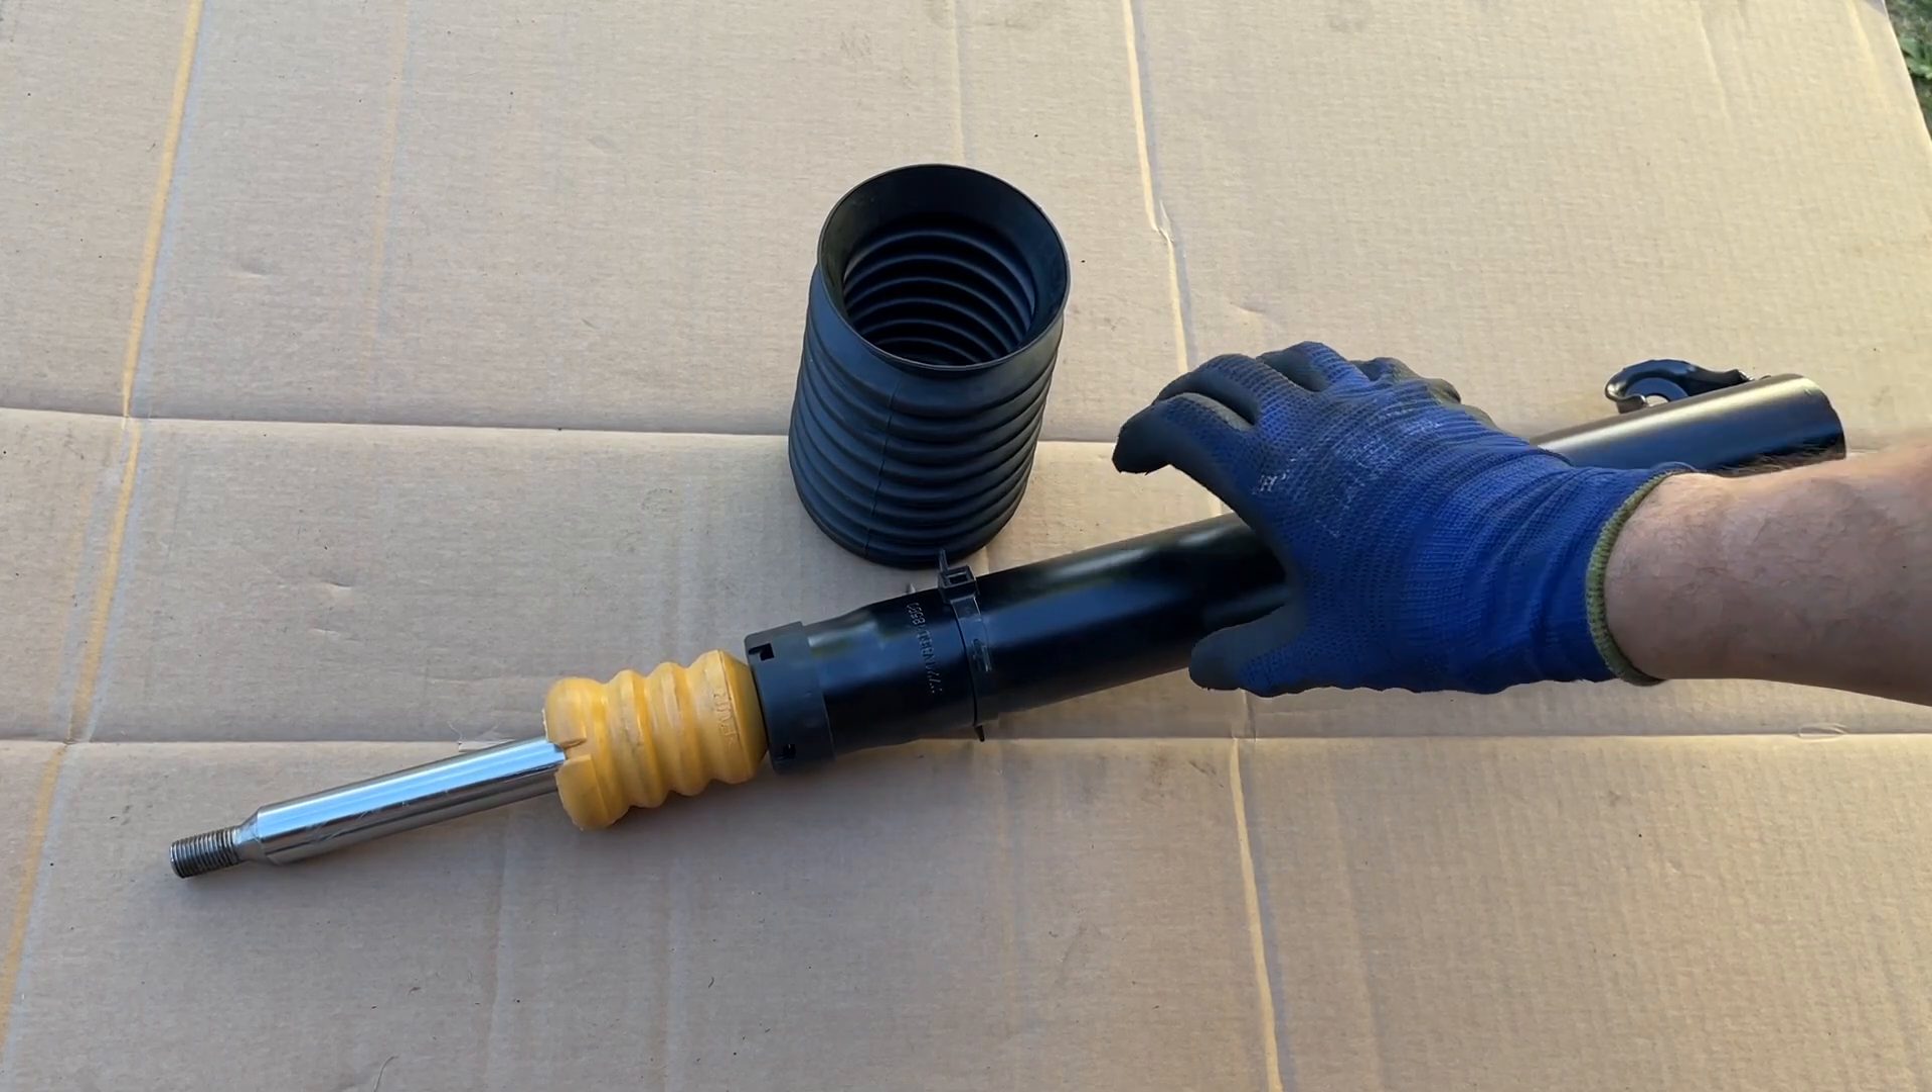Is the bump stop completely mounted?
Yes.